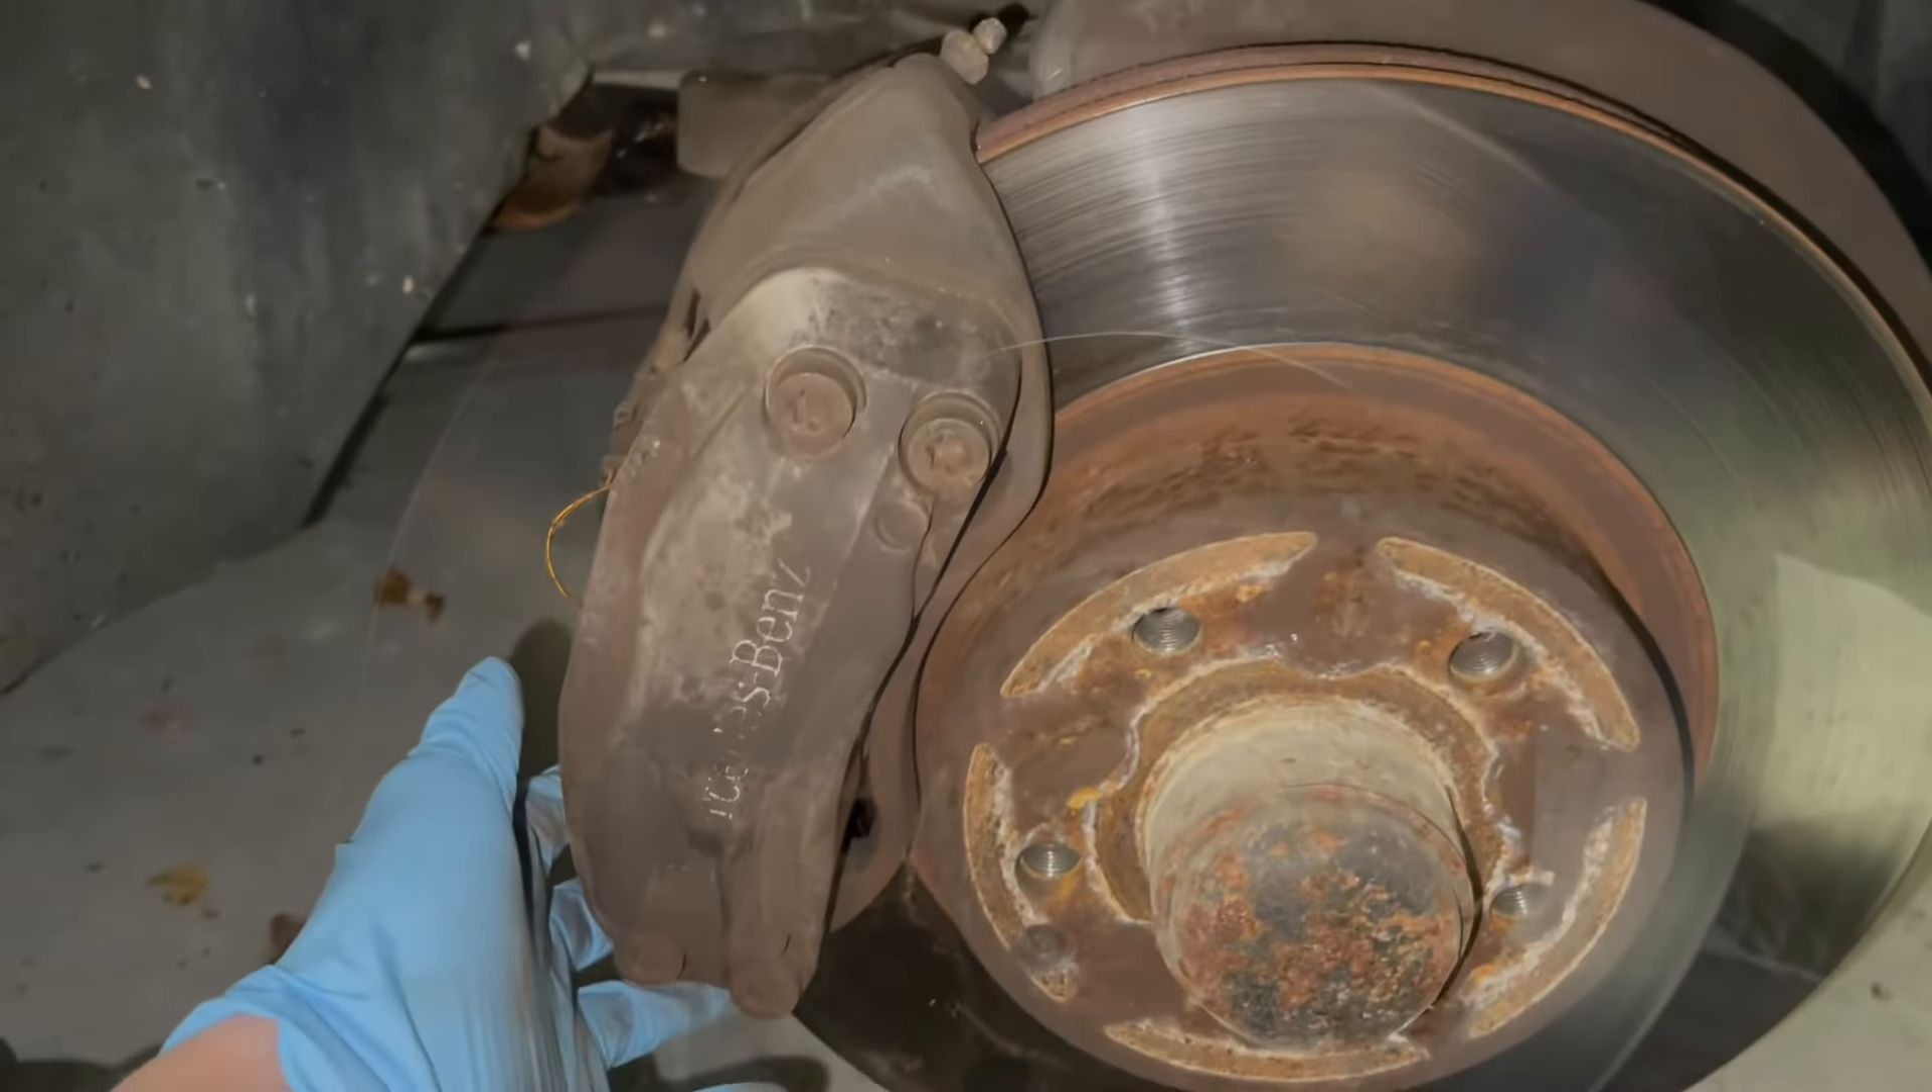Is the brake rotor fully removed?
No.